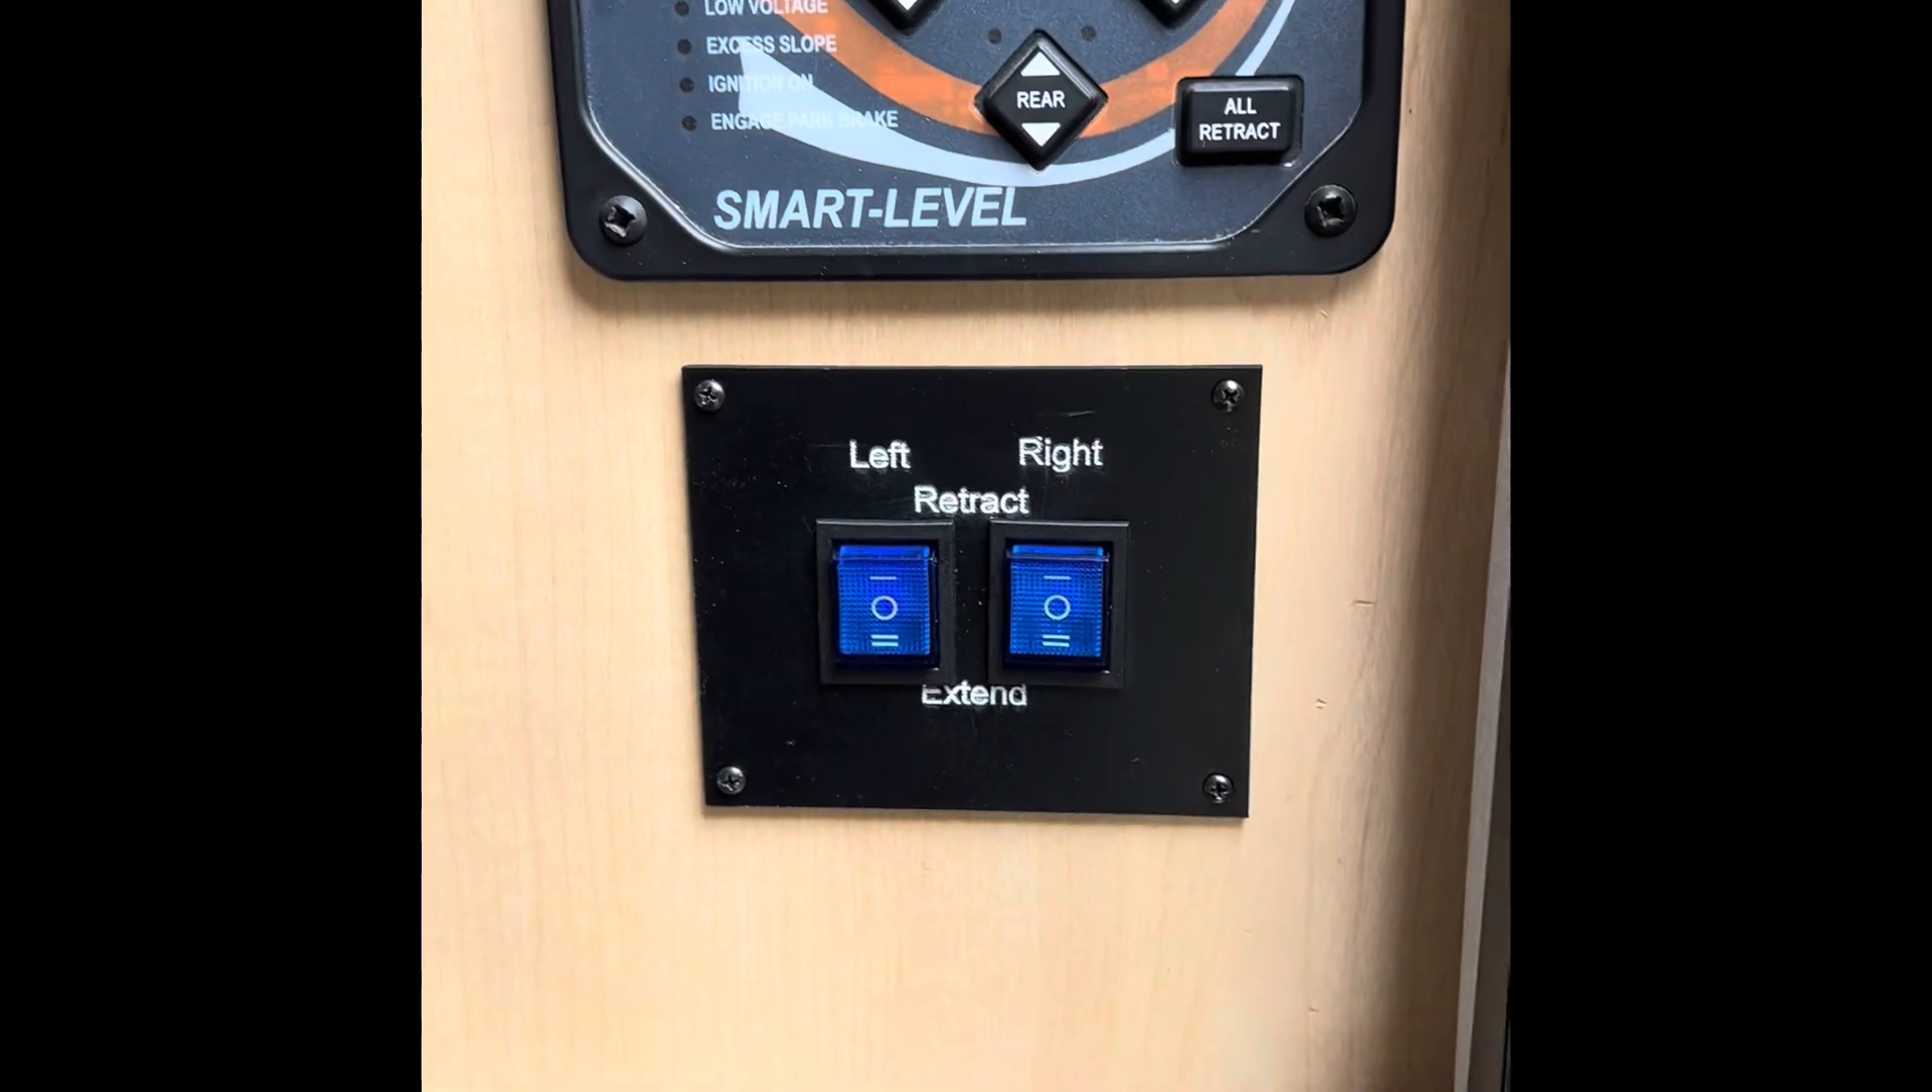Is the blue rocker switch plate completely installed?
Yes.